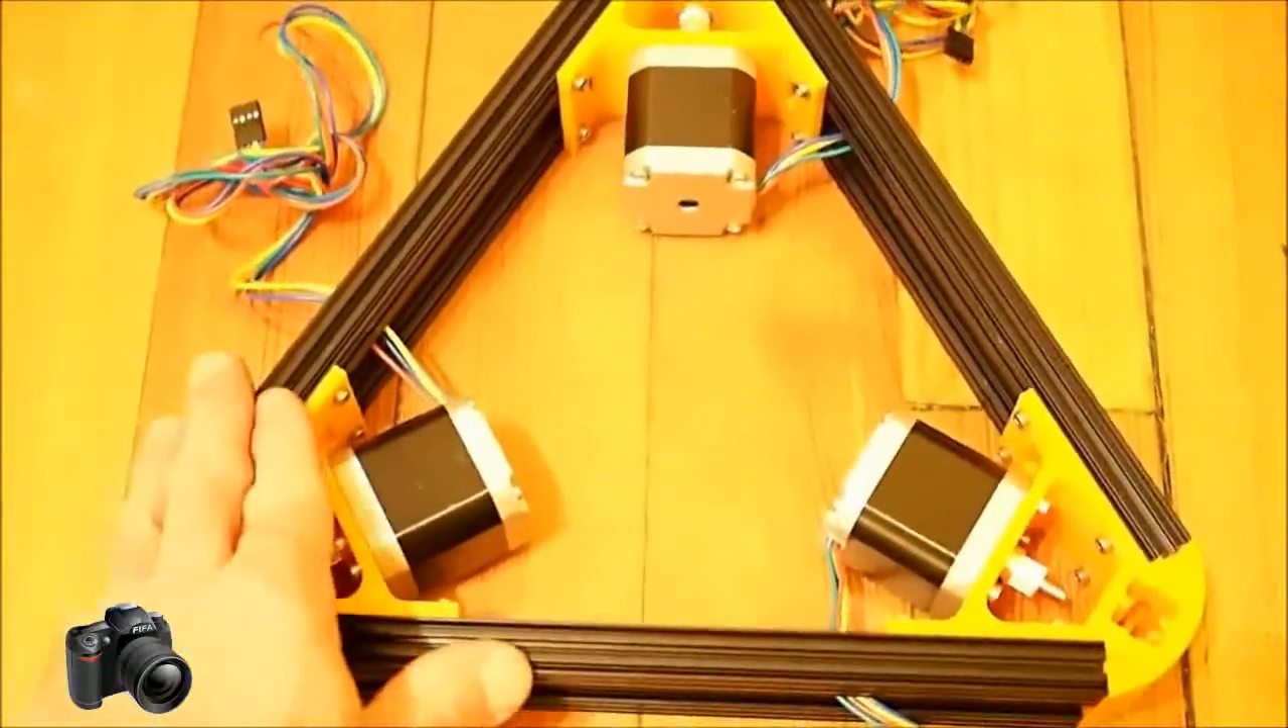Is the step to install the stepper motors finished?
Yes.